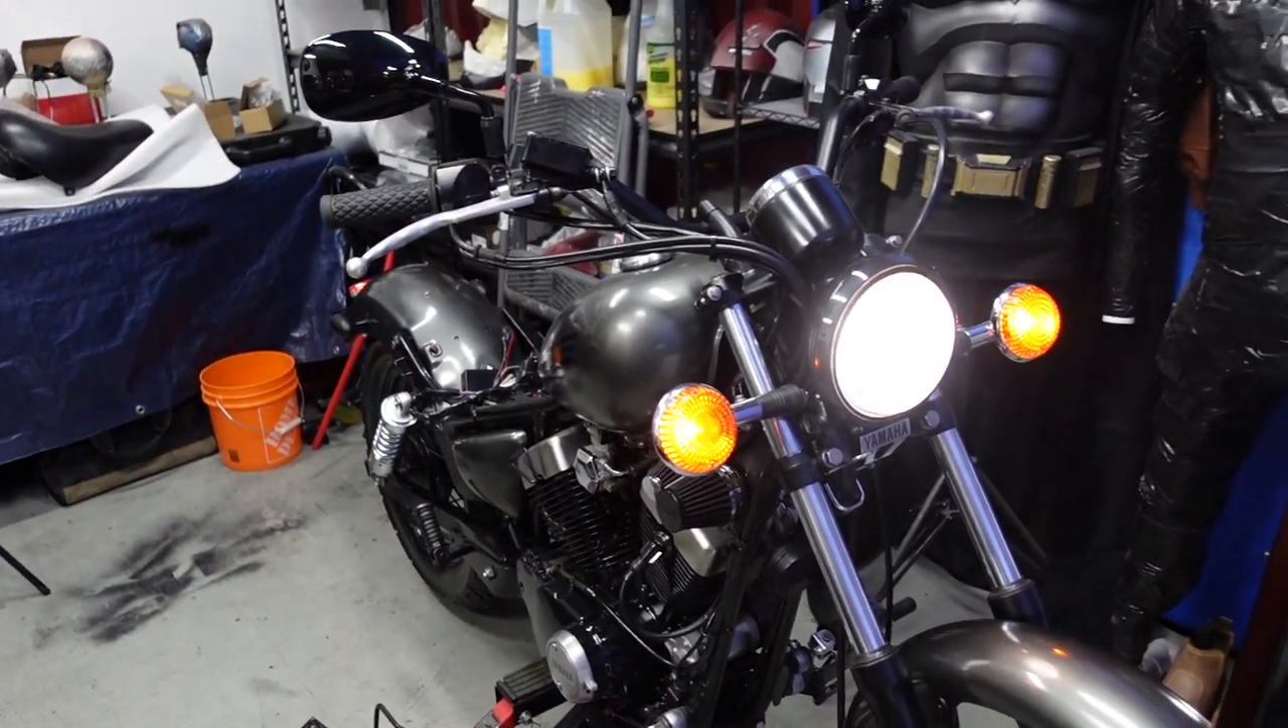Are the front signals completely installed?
Yes.